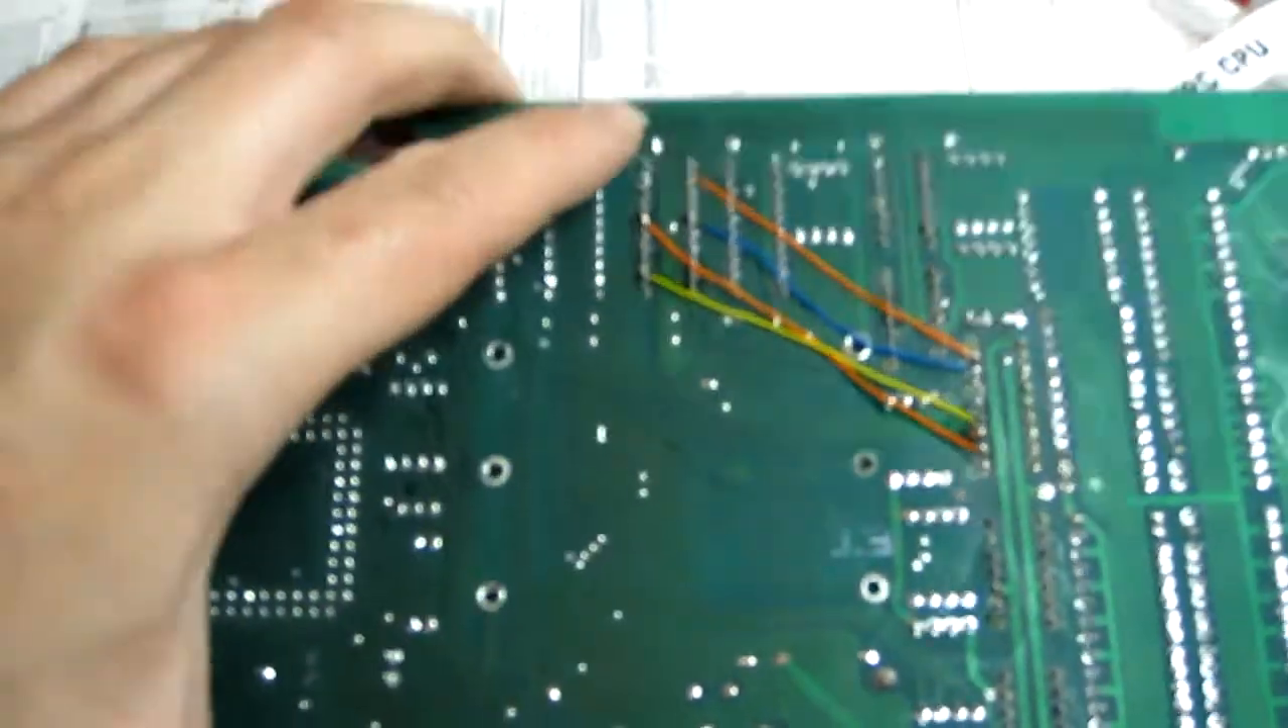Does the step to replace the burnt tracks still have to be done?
No.